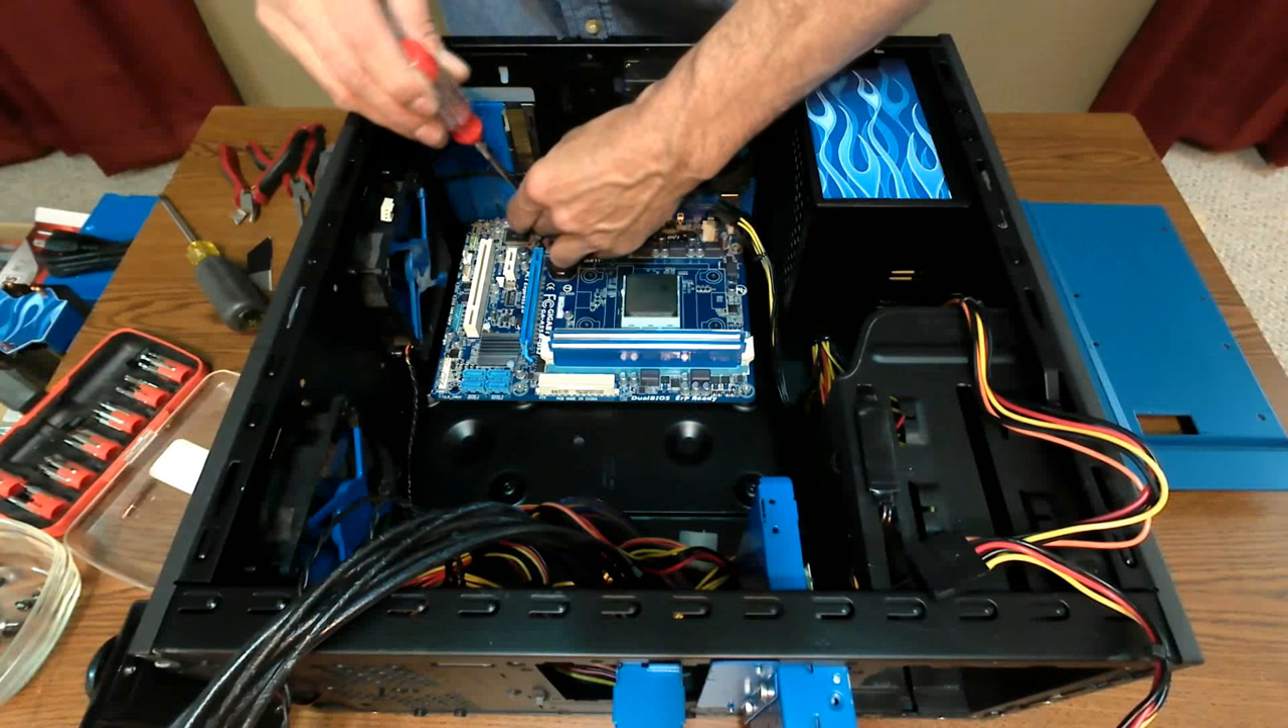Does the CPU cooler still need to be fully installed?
Yes.